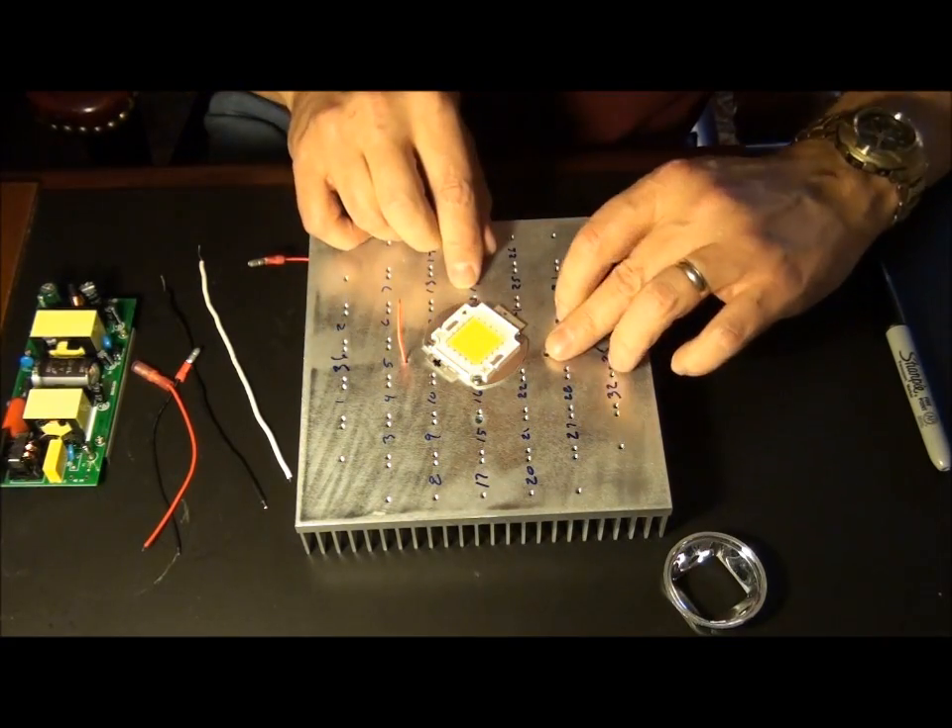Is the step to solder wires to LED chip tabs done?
No.